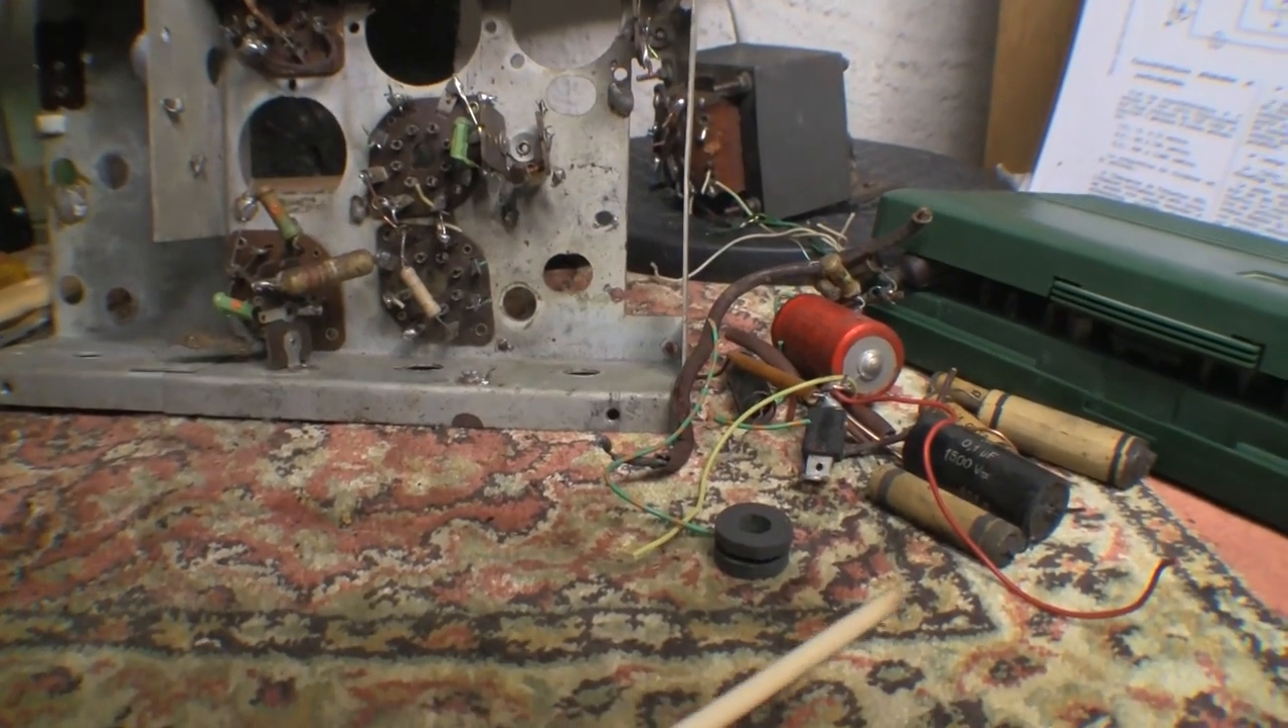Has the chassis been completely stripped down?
No.